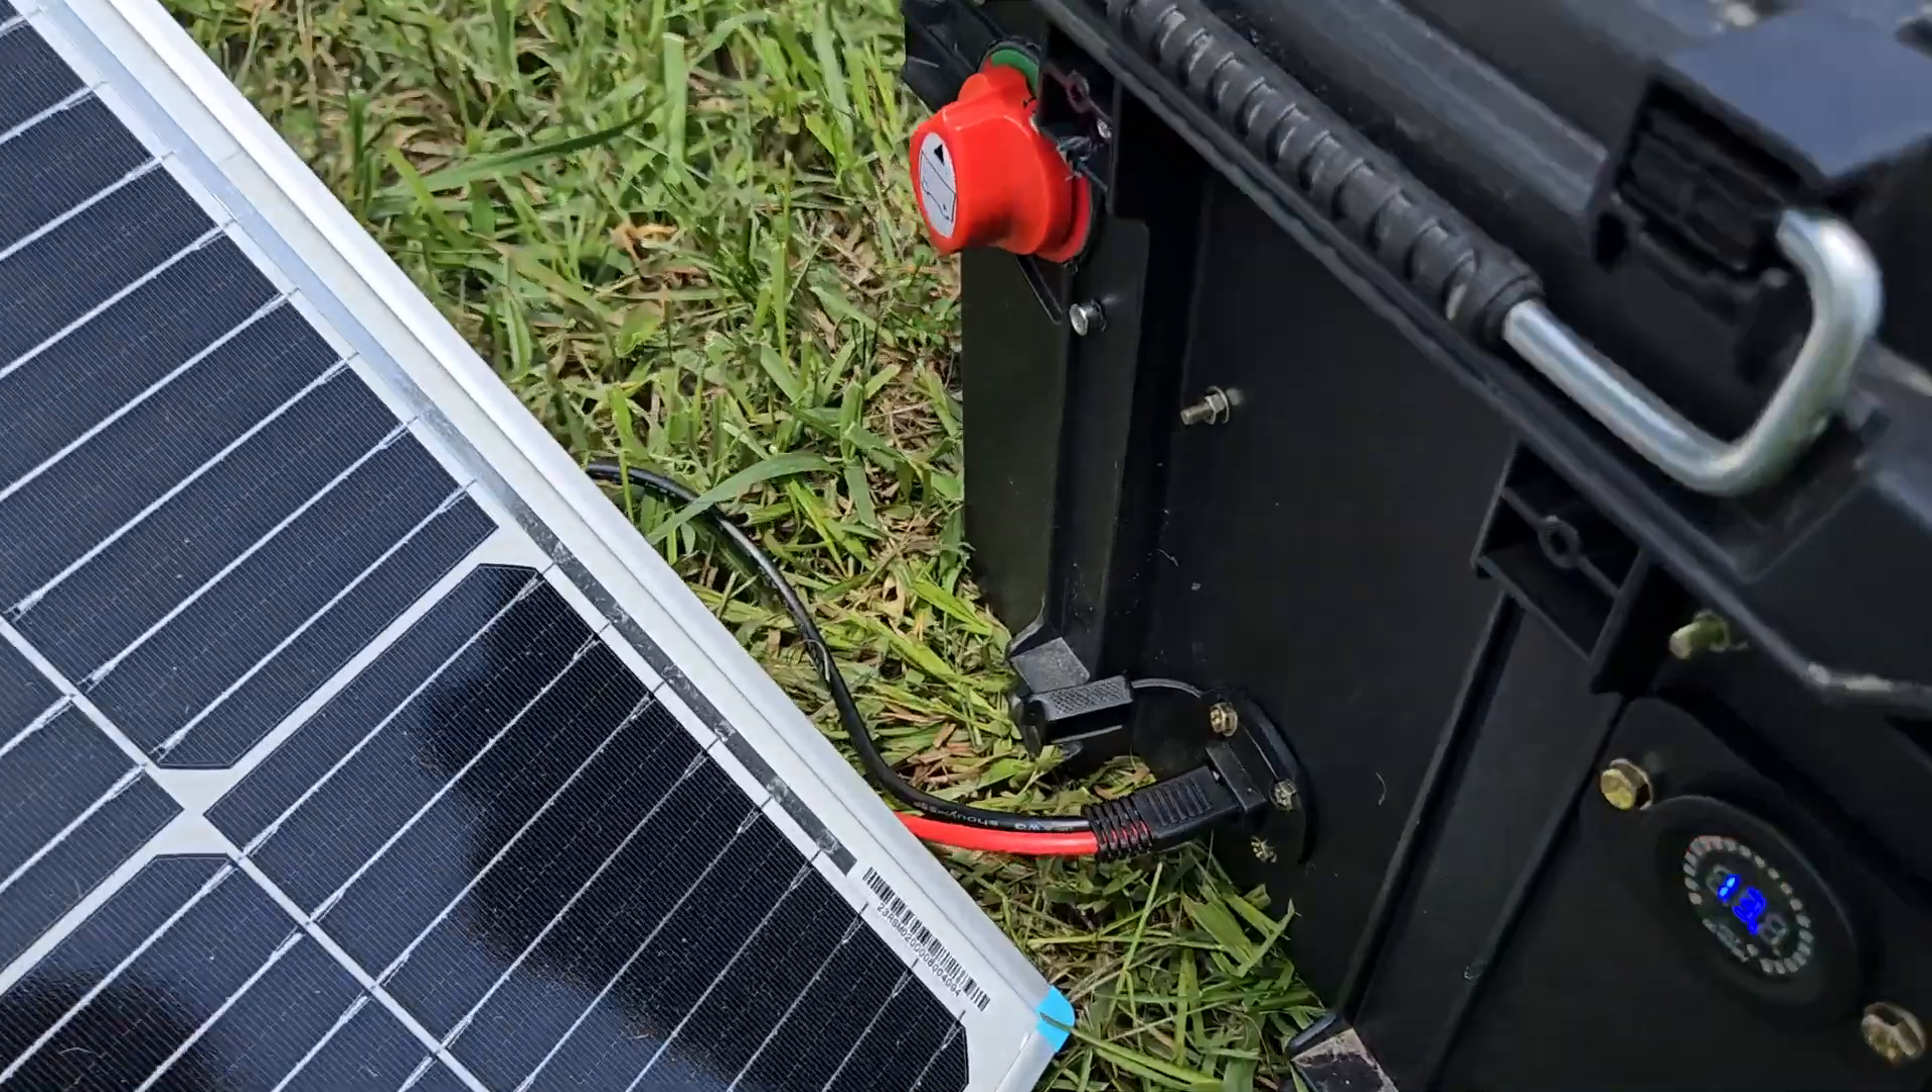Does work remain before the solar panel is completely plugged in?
No.